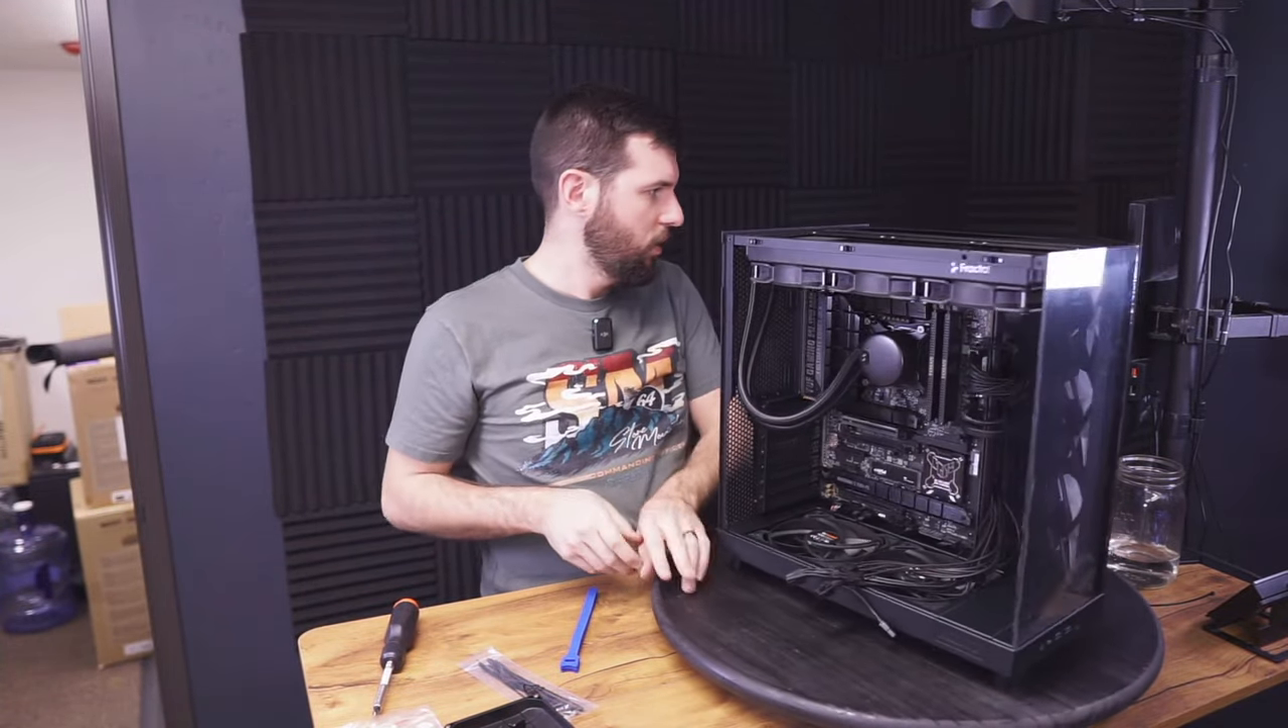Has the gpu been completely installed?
No.